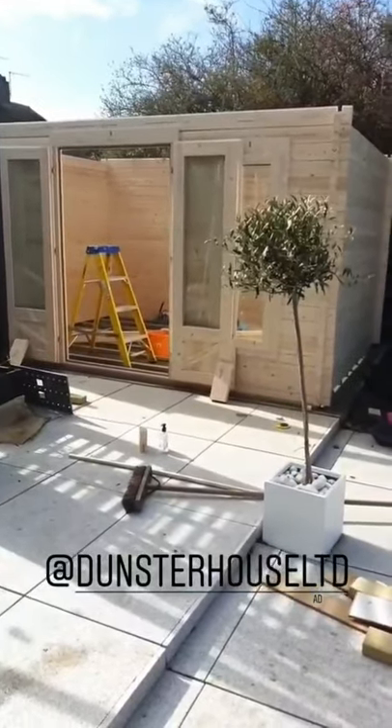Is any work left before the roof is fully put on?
Yes.